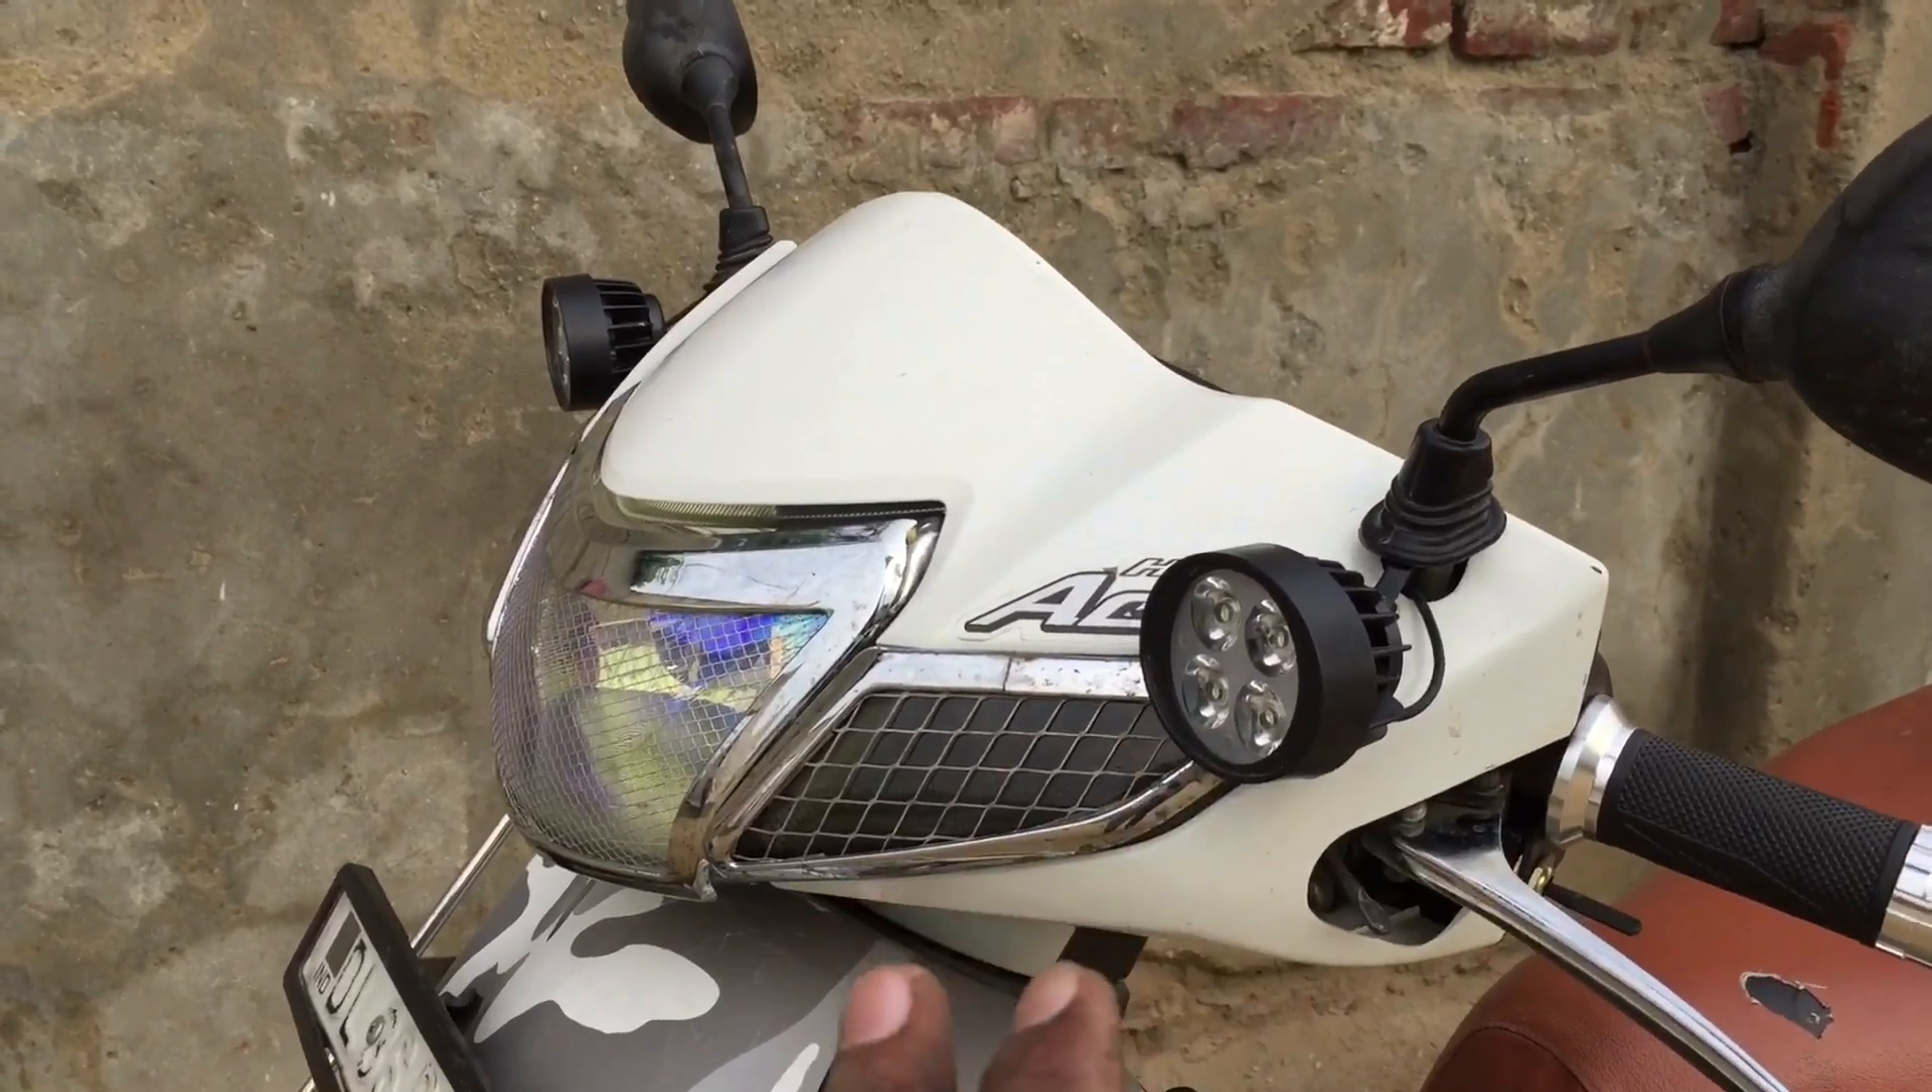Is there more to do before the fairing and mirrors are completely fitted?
No.